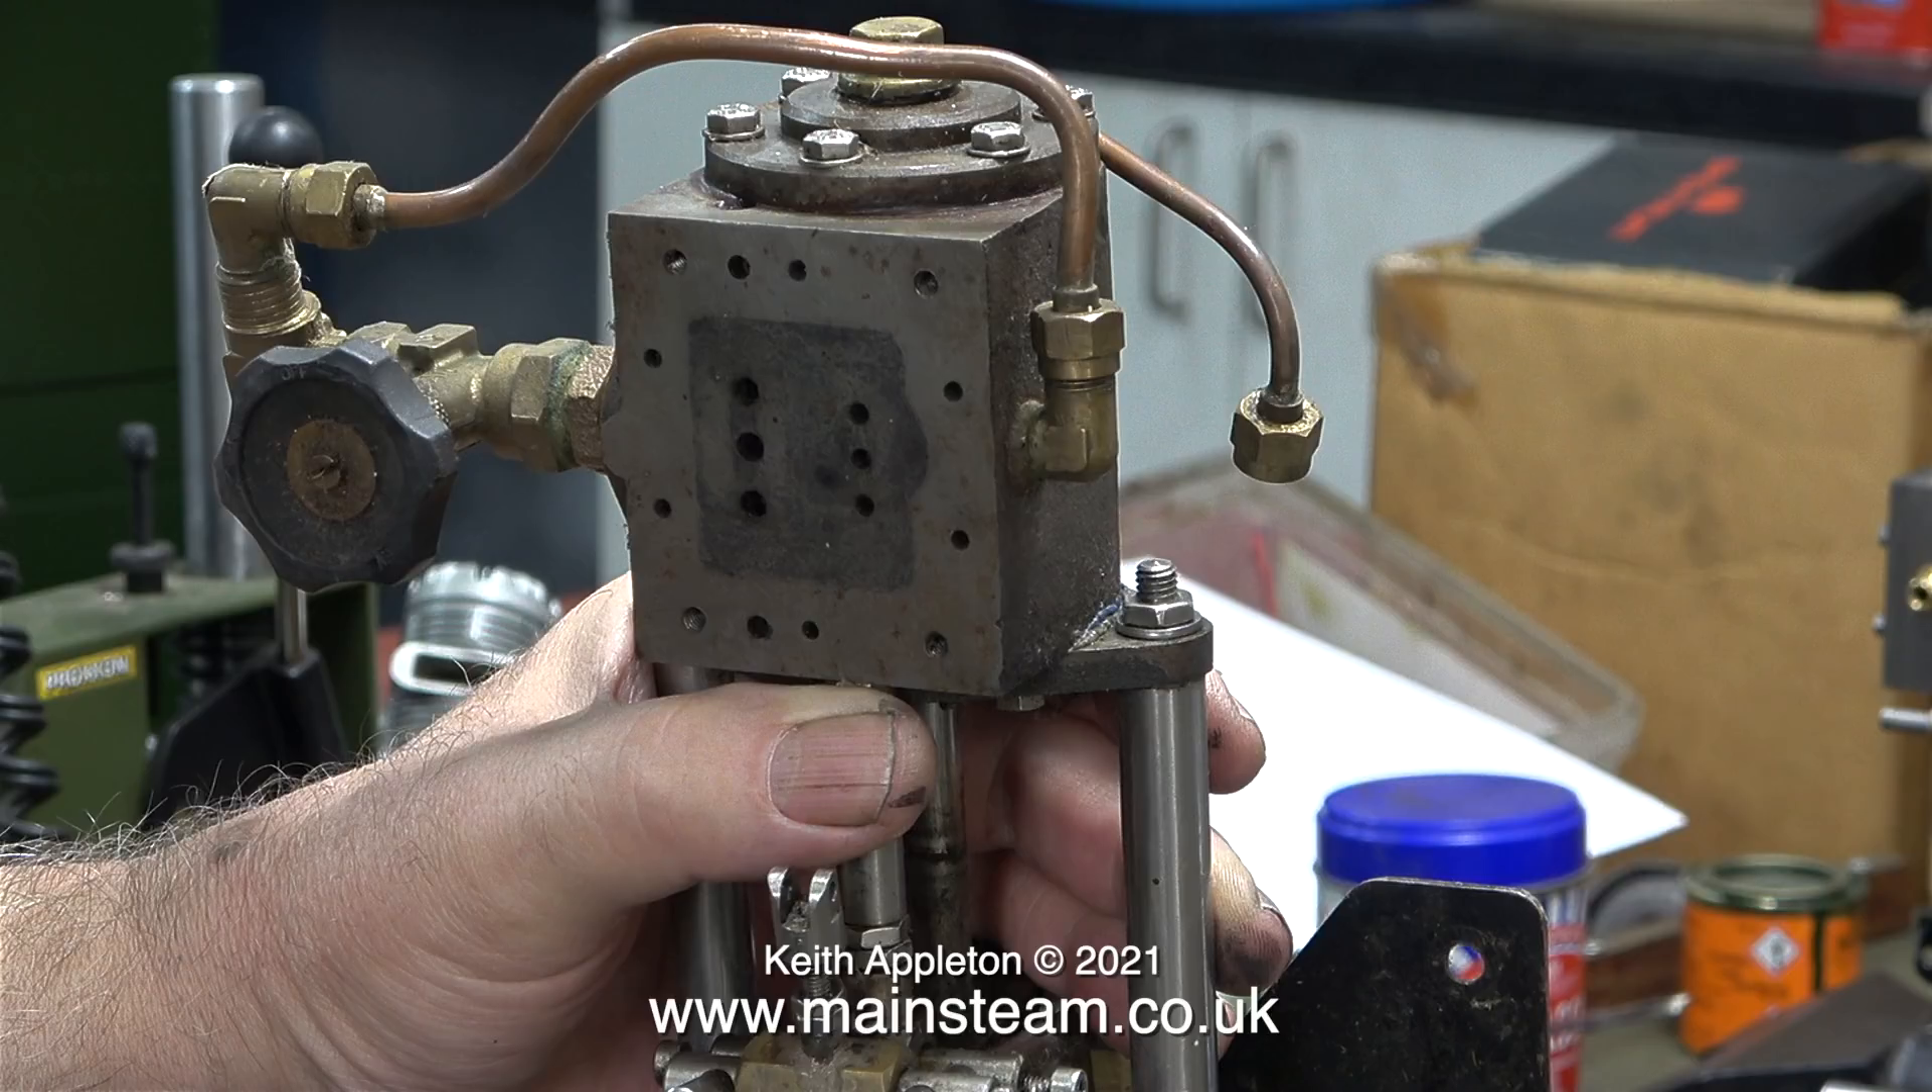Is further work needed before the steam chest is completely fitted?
Yes.